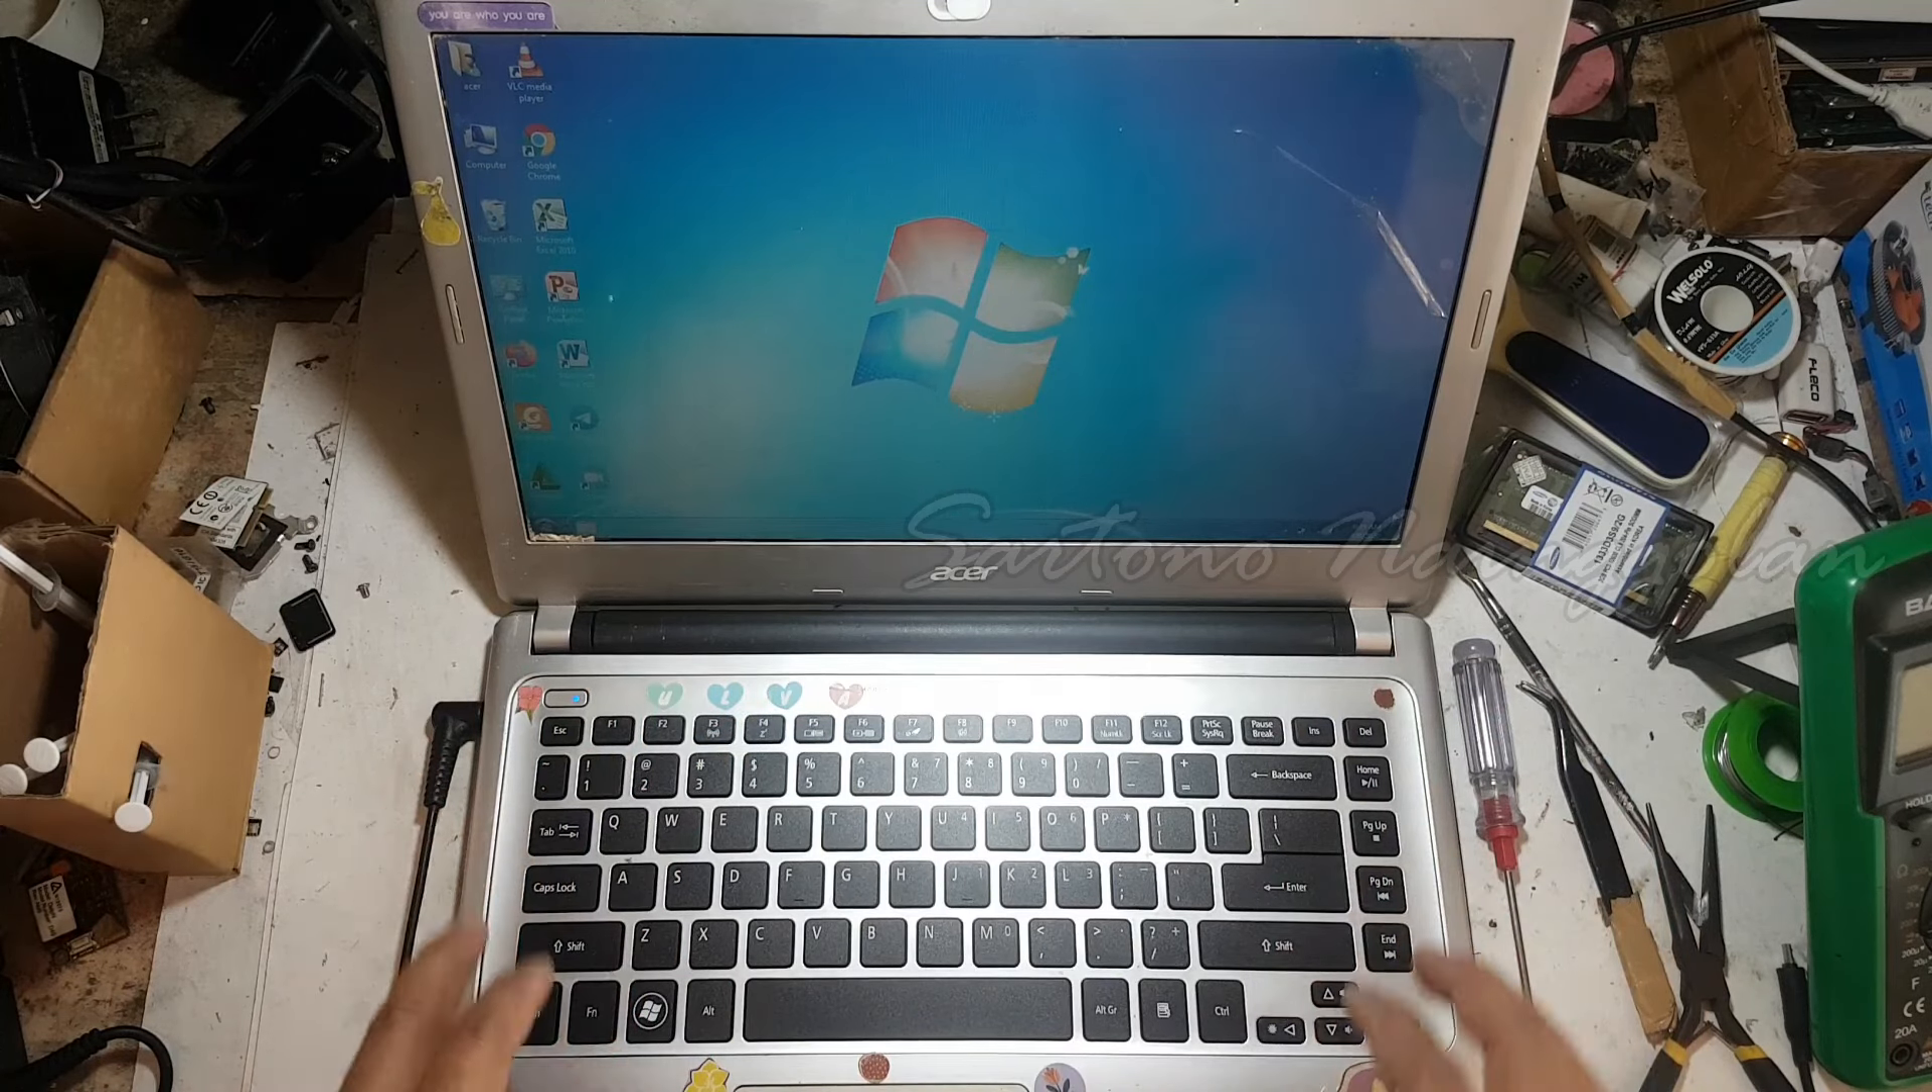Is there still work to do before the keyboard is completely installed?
No.